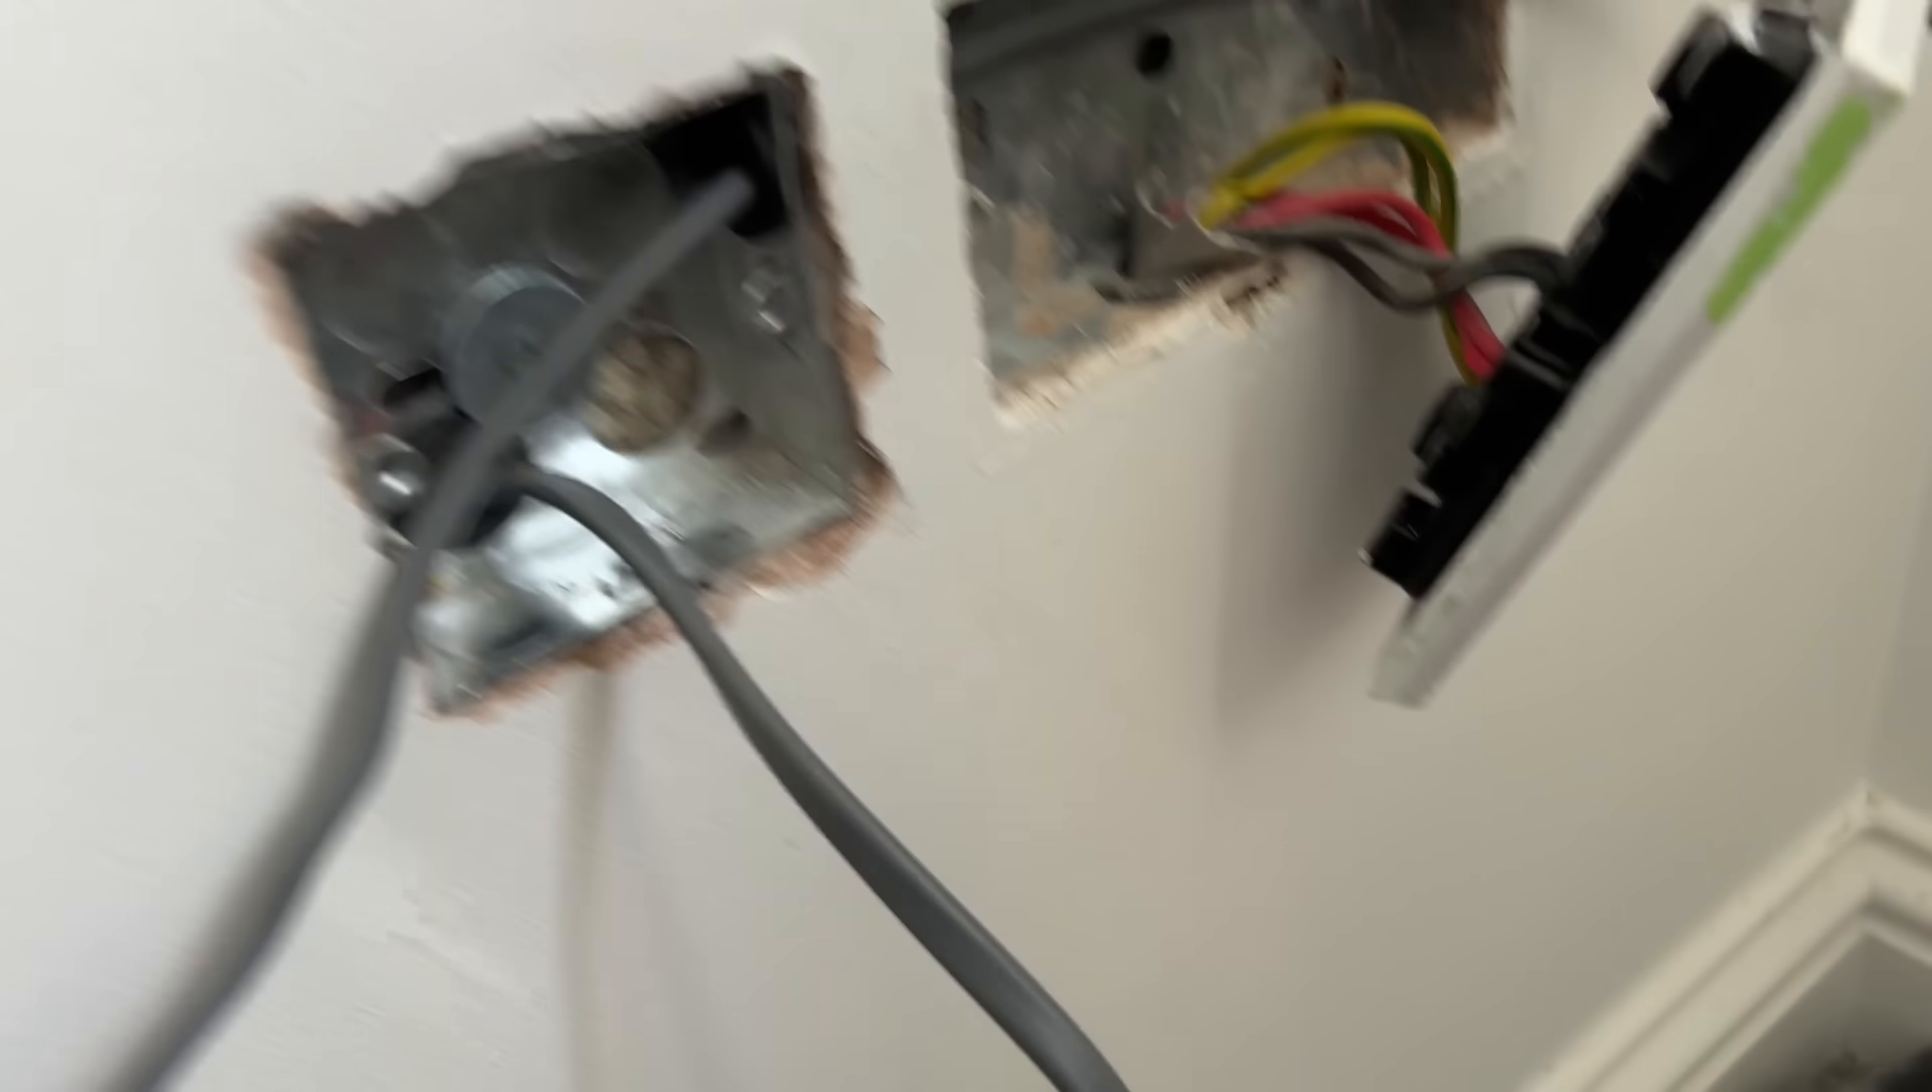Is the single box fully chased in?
Yes.